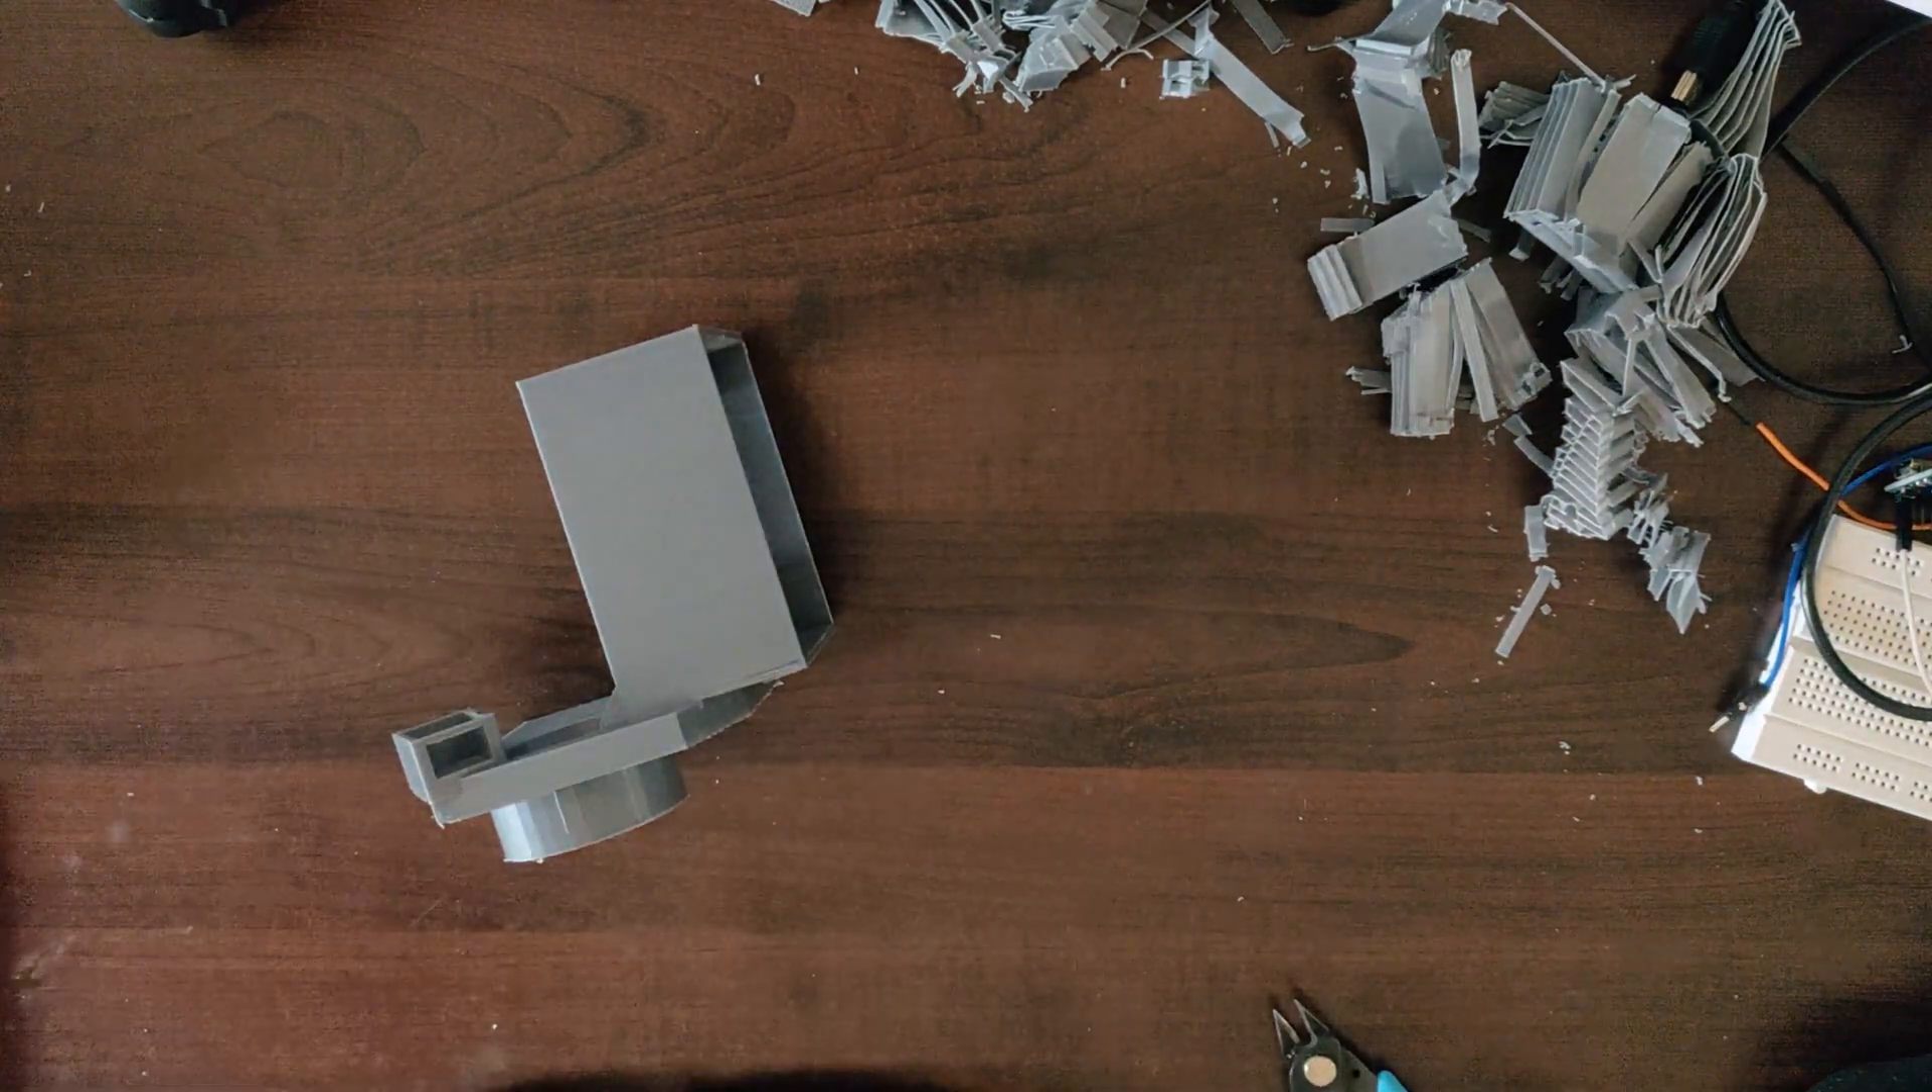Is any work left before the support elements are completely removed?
No.